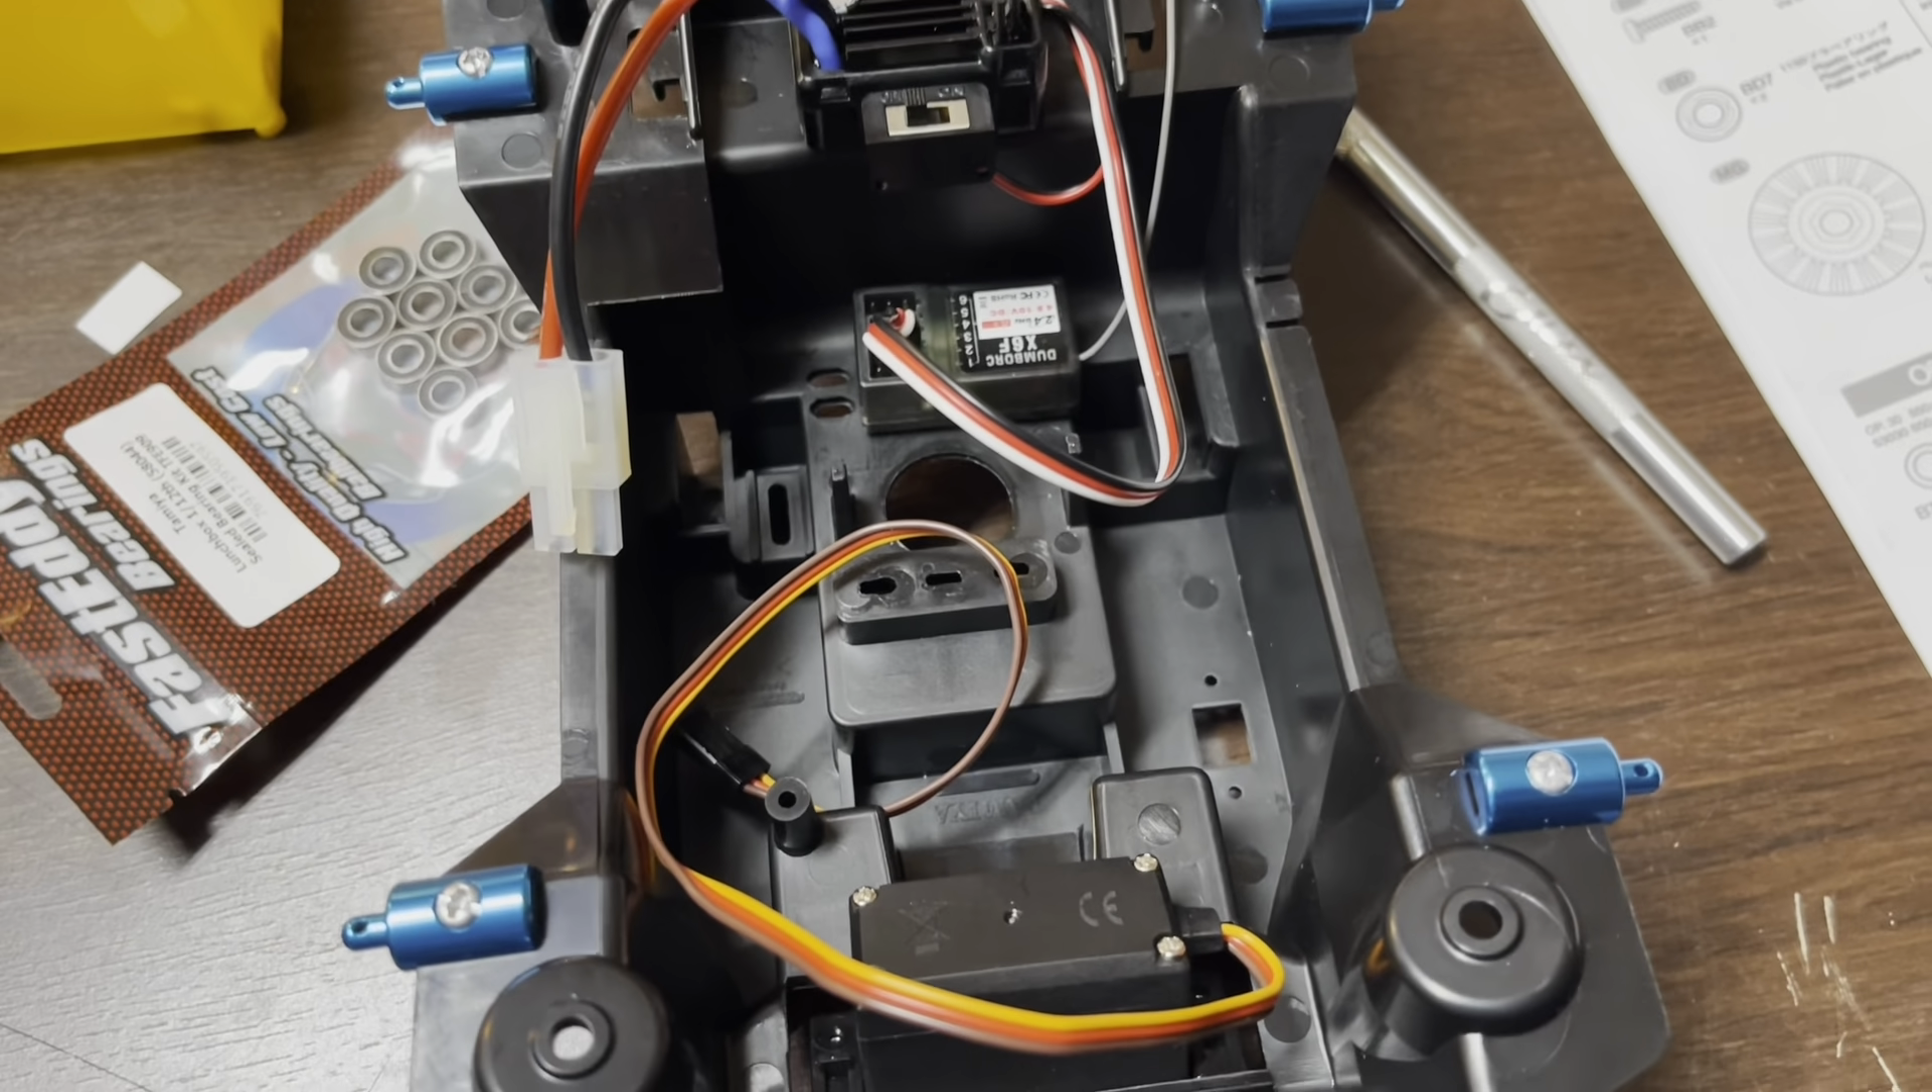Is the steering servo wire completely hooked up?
No.